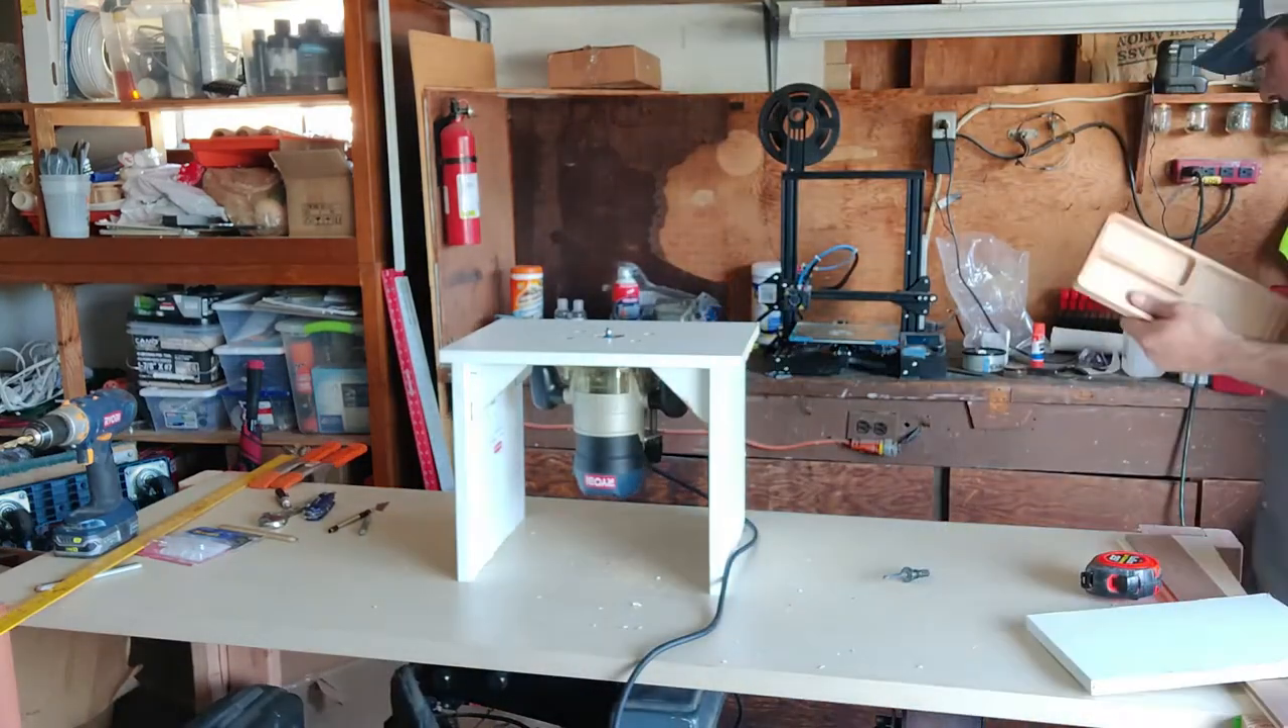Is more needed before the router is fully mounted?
No.